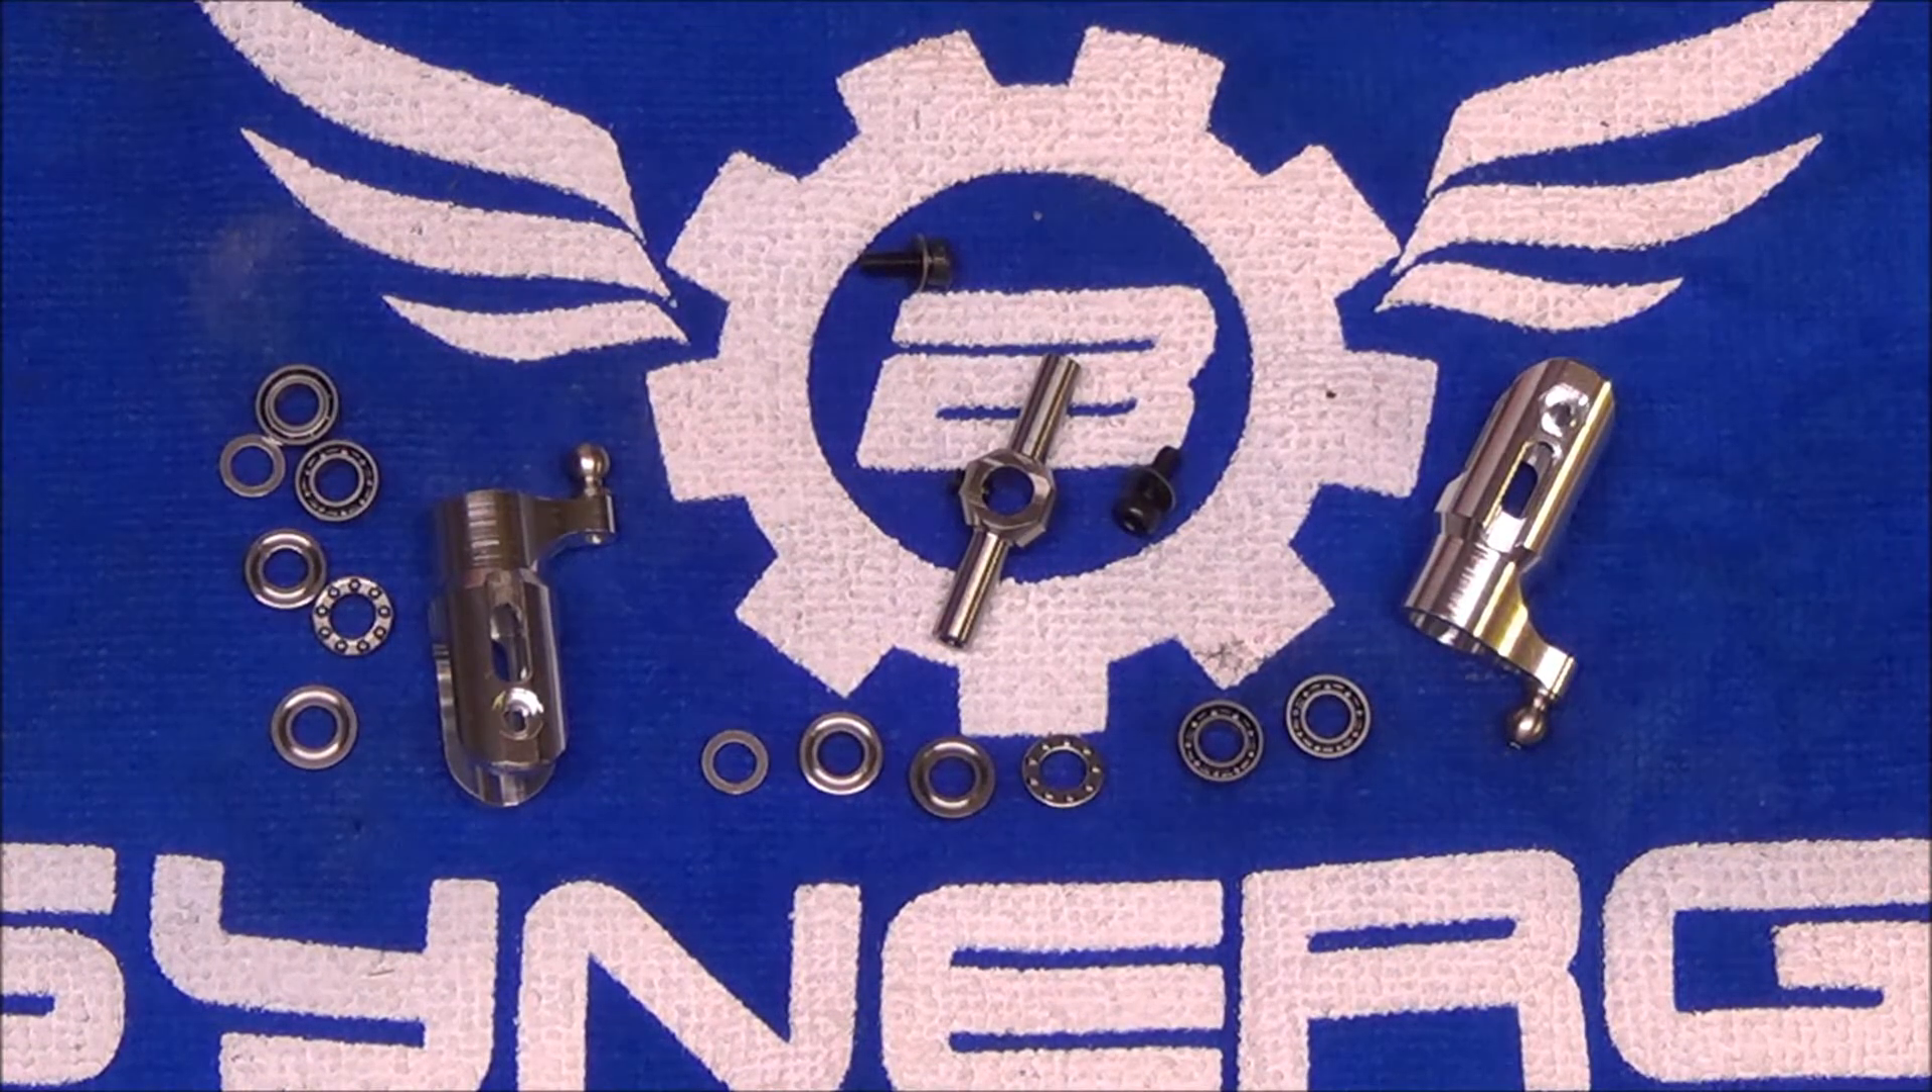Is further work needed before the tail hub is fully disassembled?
No.